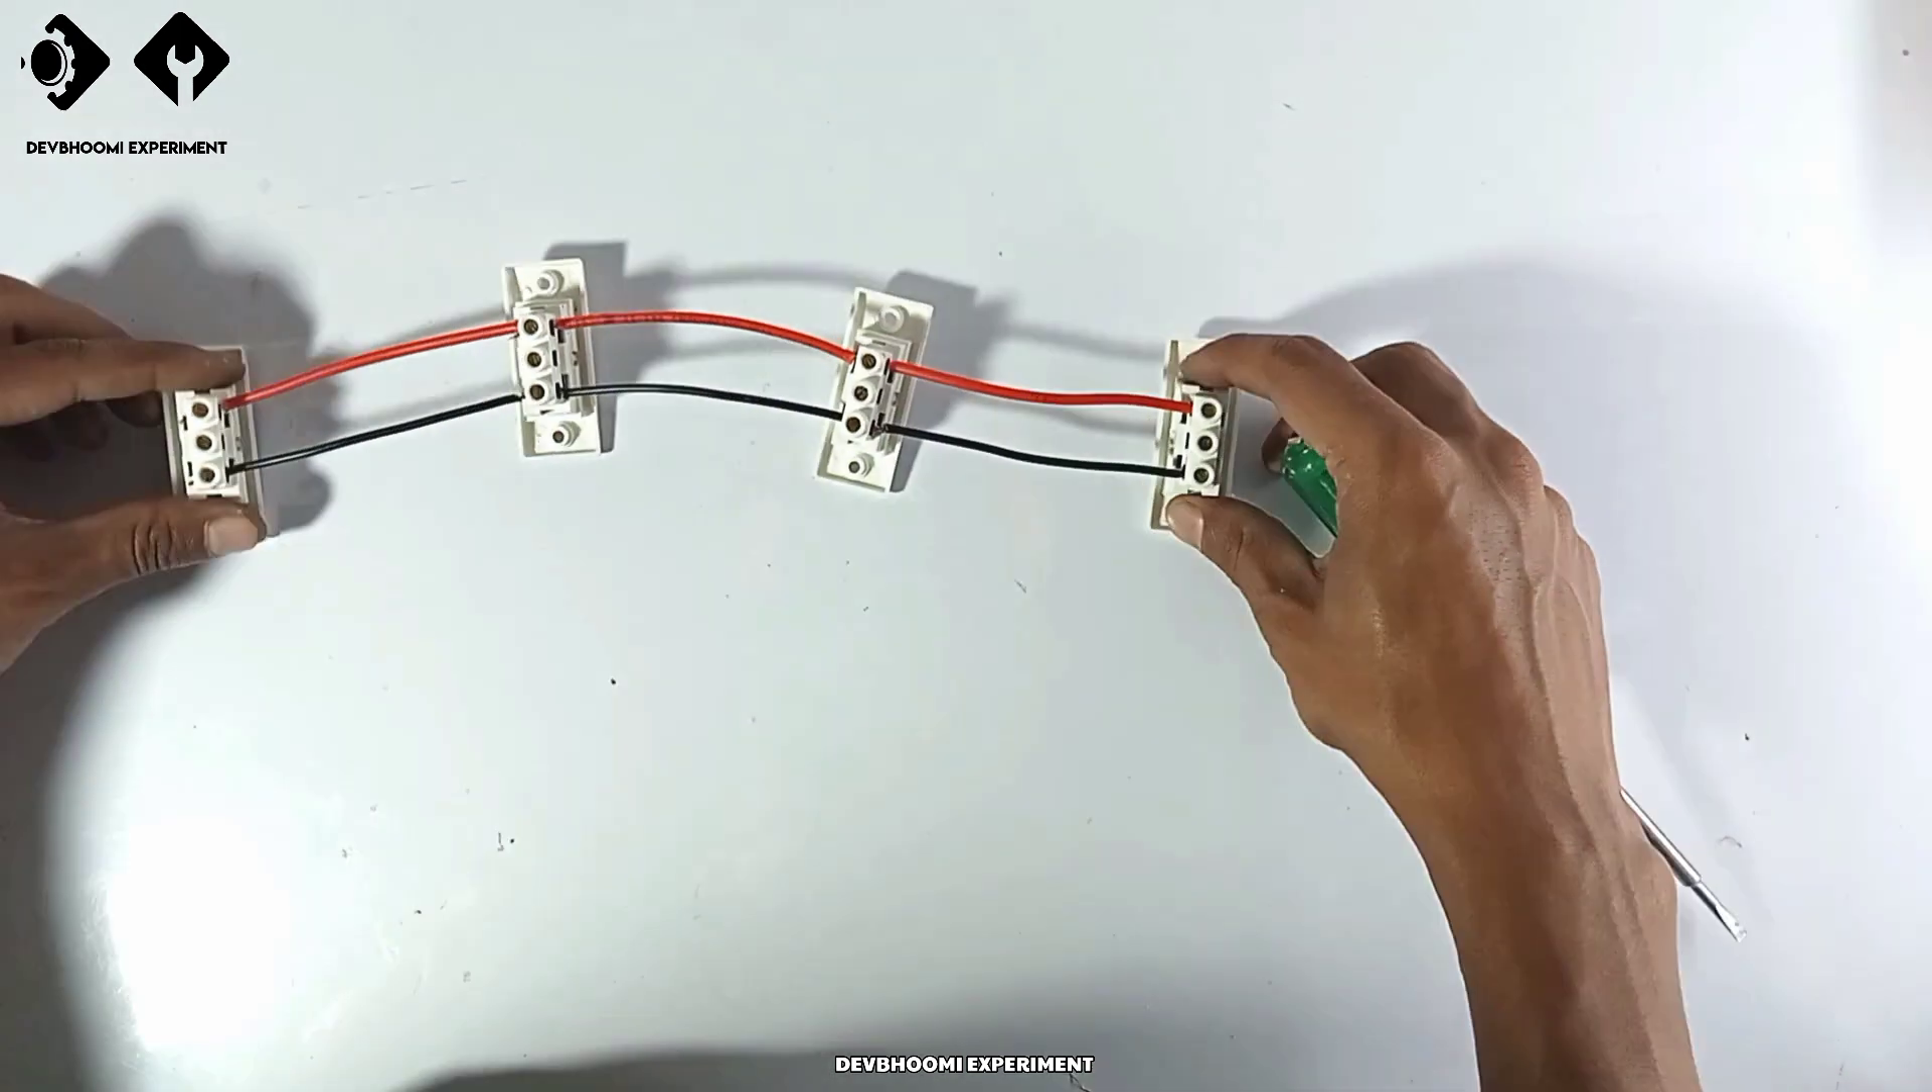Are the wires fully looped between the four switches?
Yes.